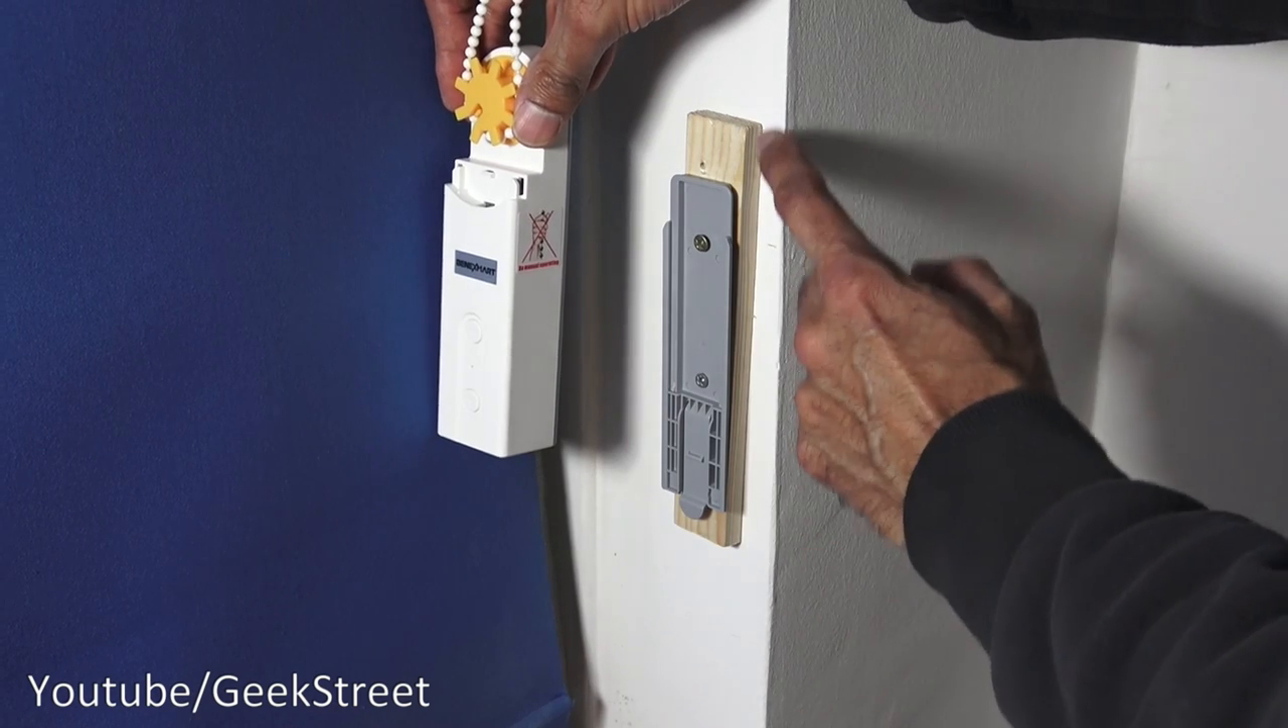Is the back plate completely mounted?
Yes.